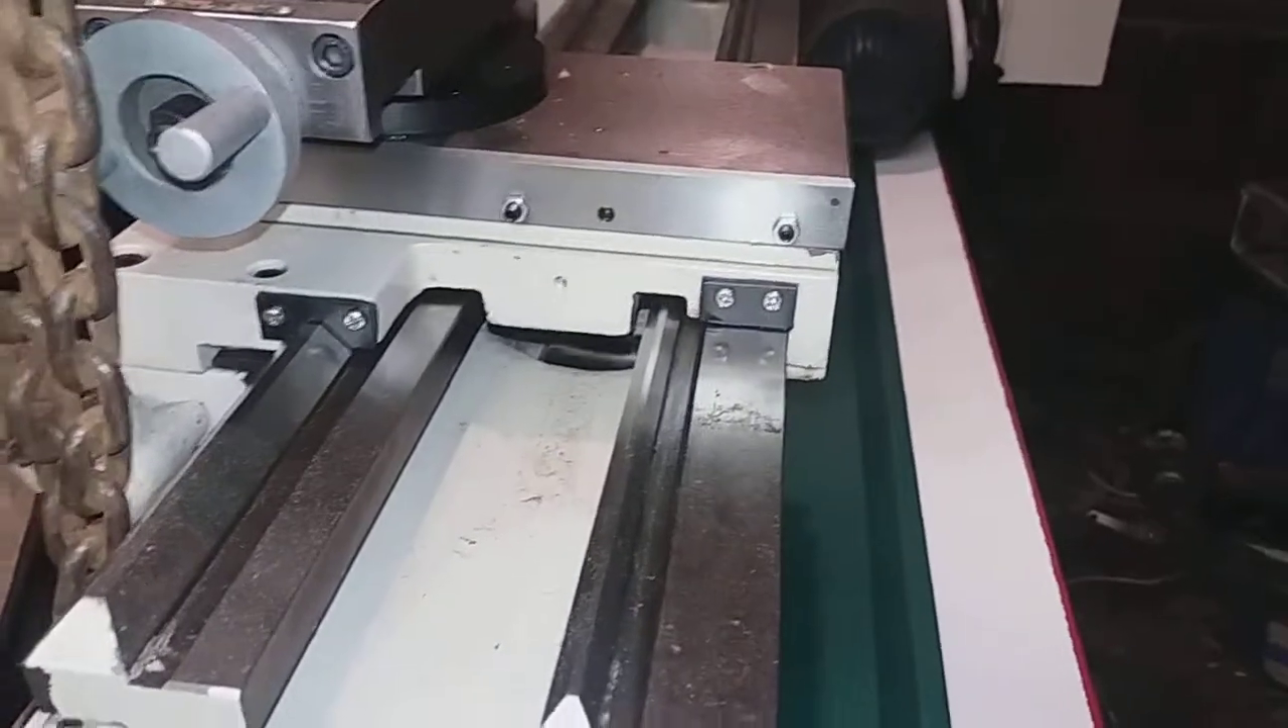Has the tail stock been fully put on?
No.